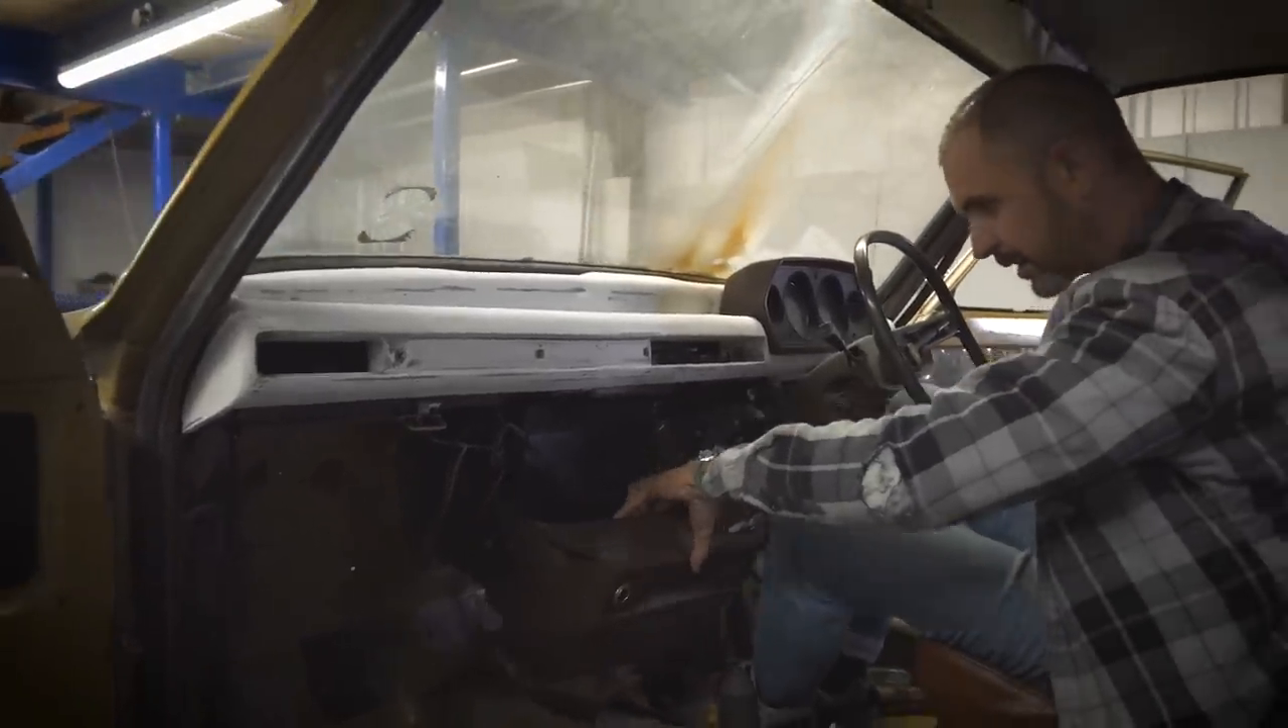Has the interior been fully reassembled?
No.